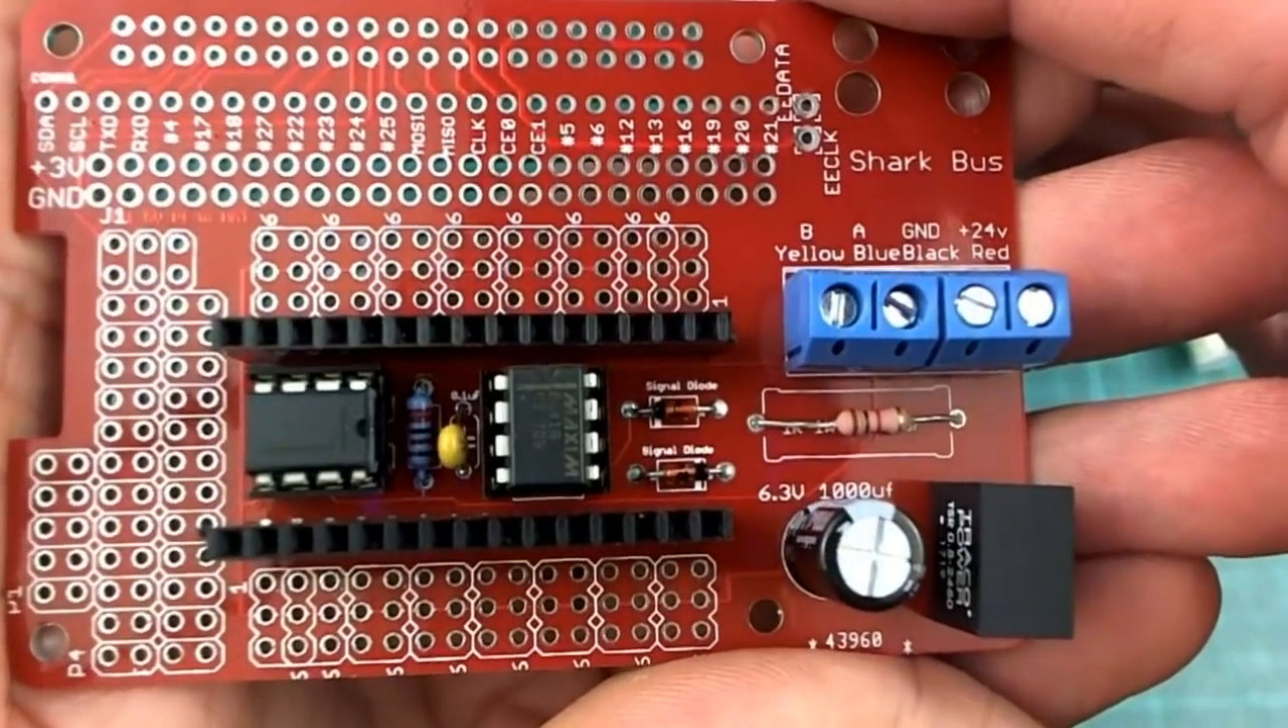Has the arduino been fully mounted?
No.